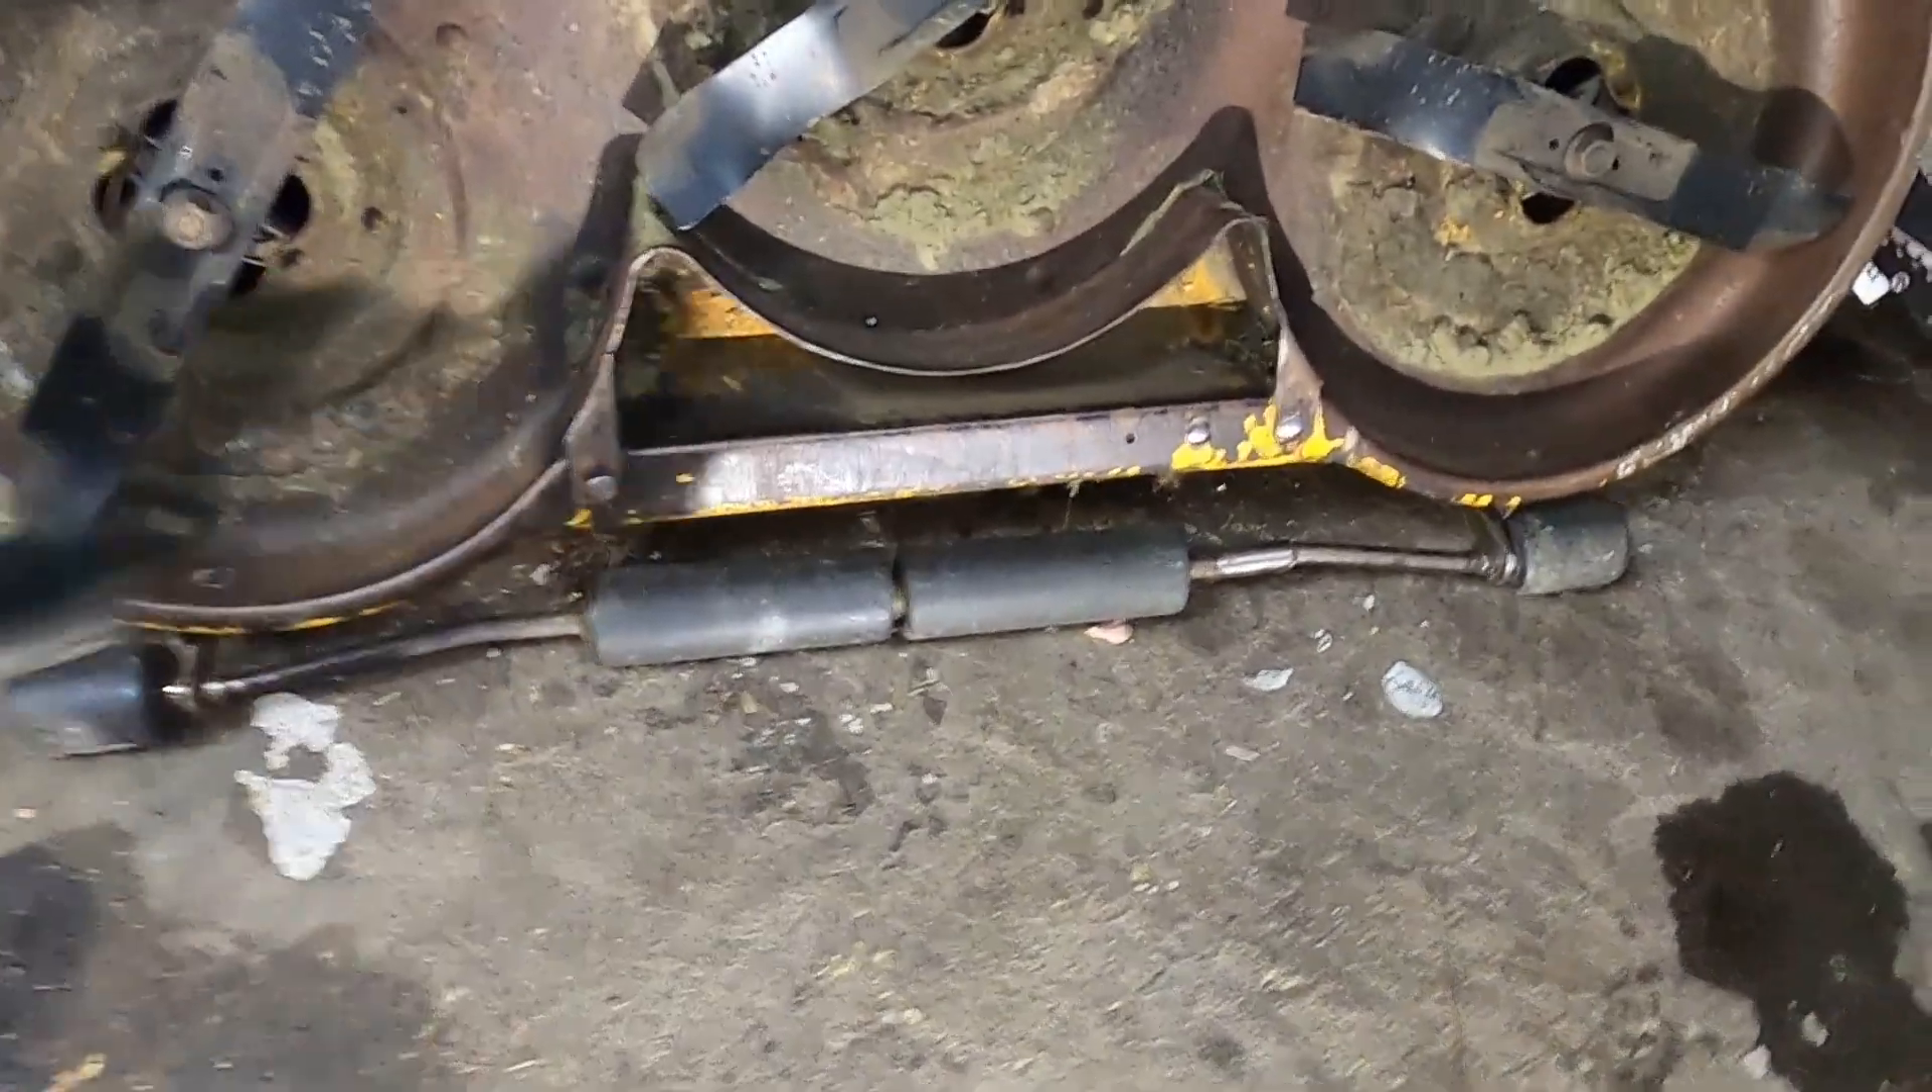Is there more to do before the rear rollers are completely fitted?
No.